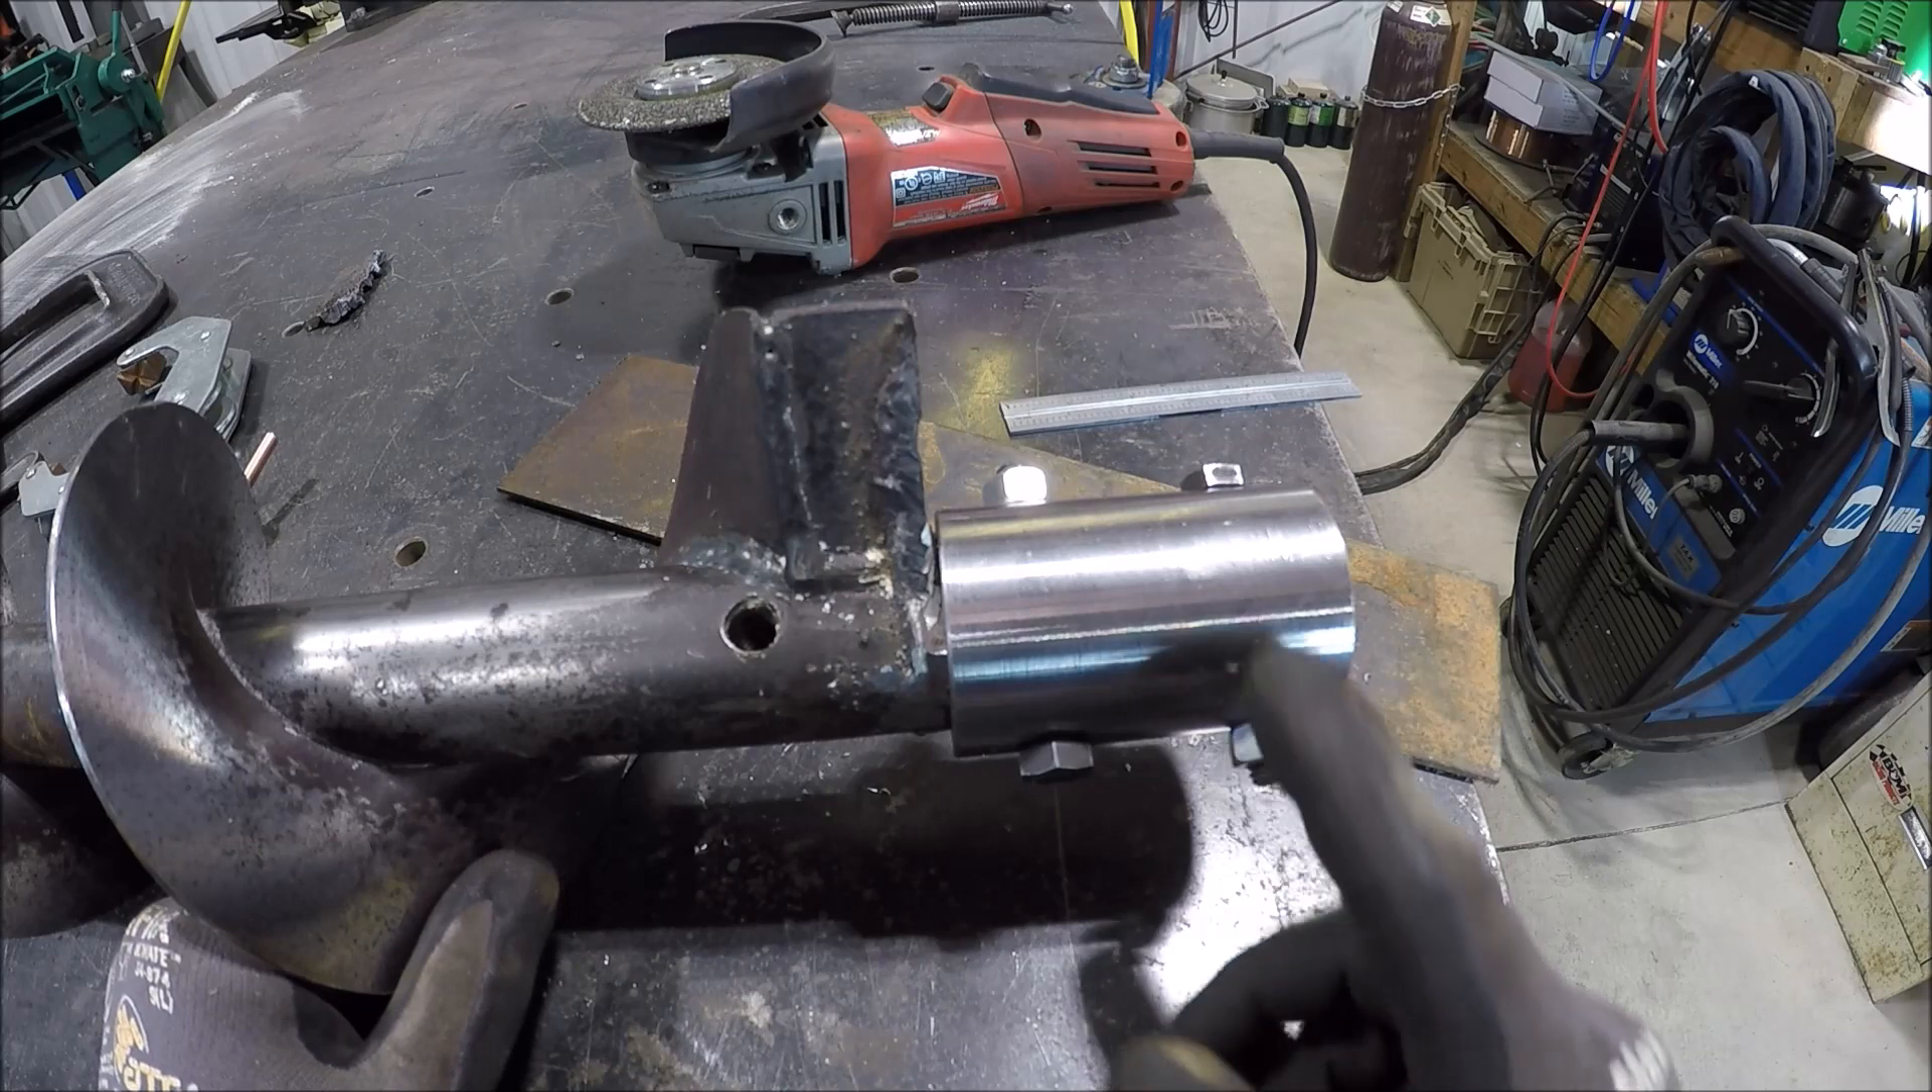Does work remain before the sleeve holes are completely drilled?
No.